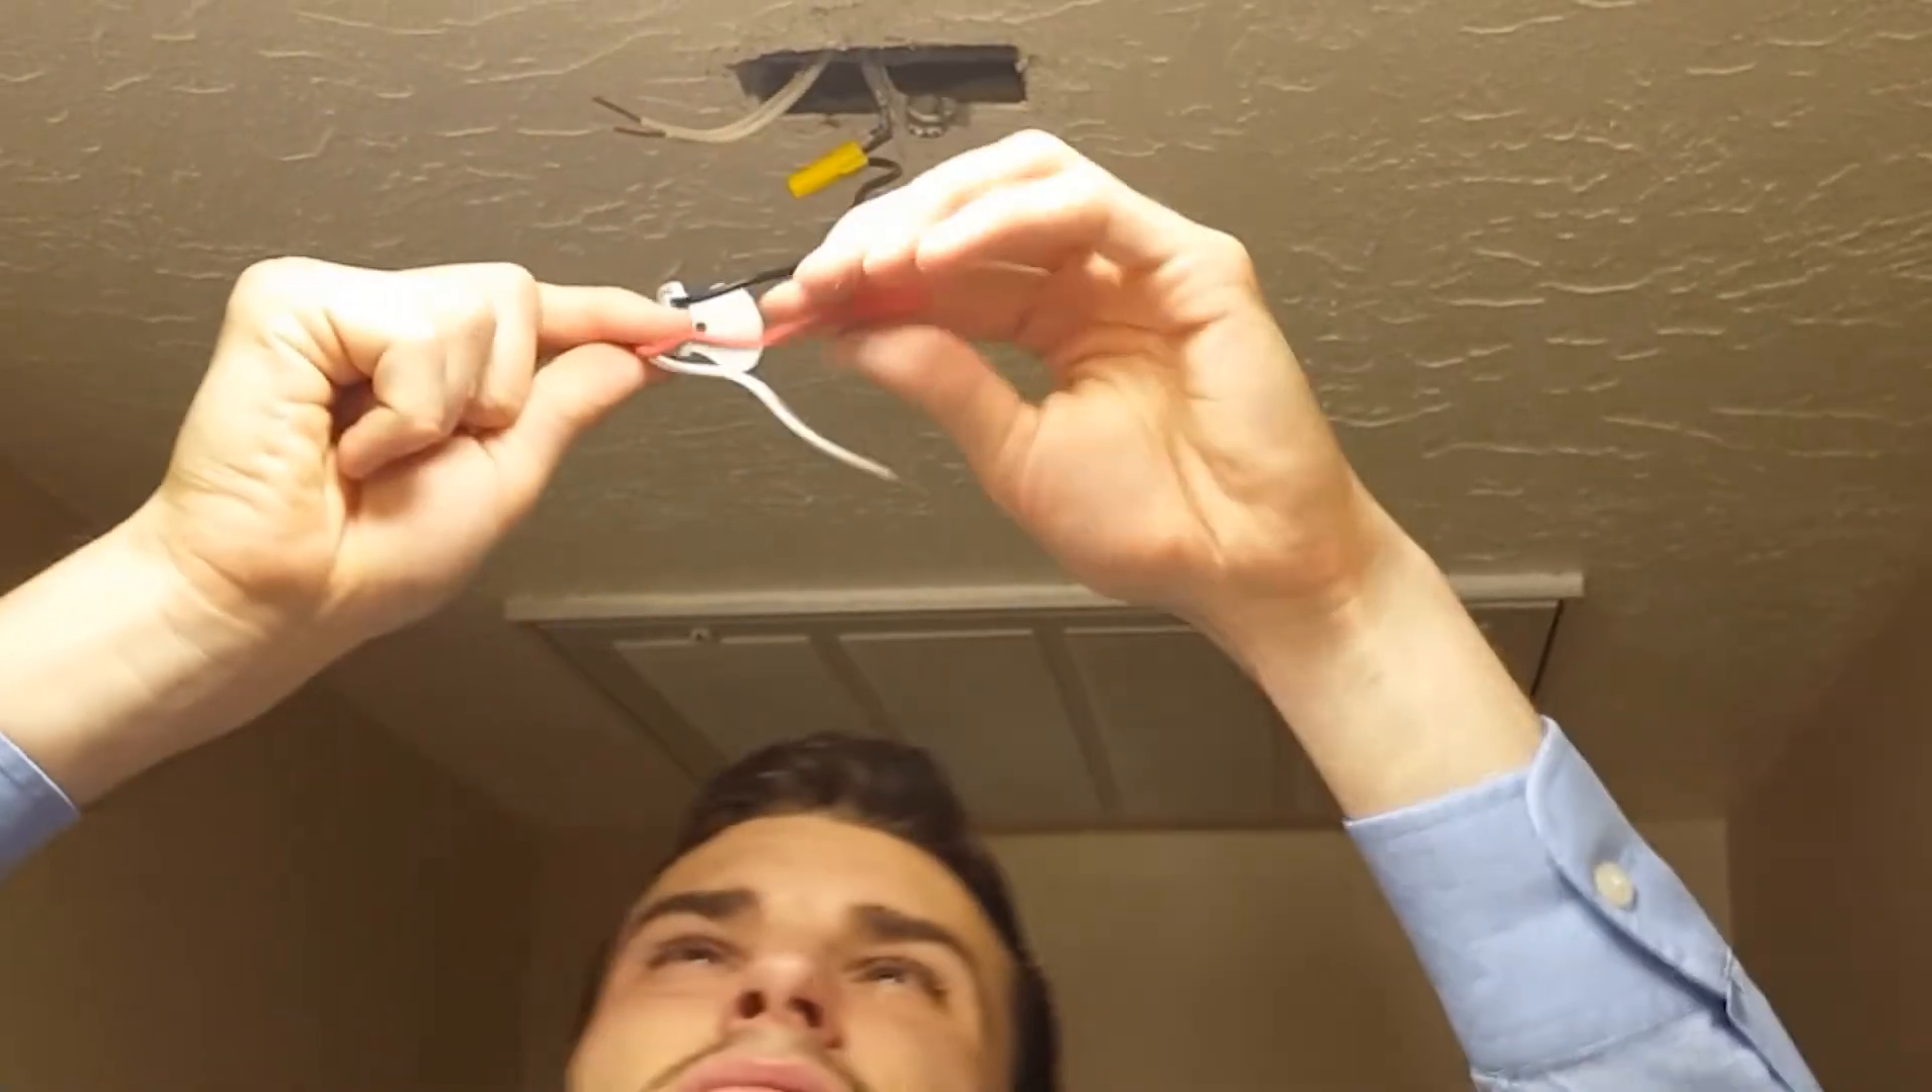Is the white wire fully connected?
No.